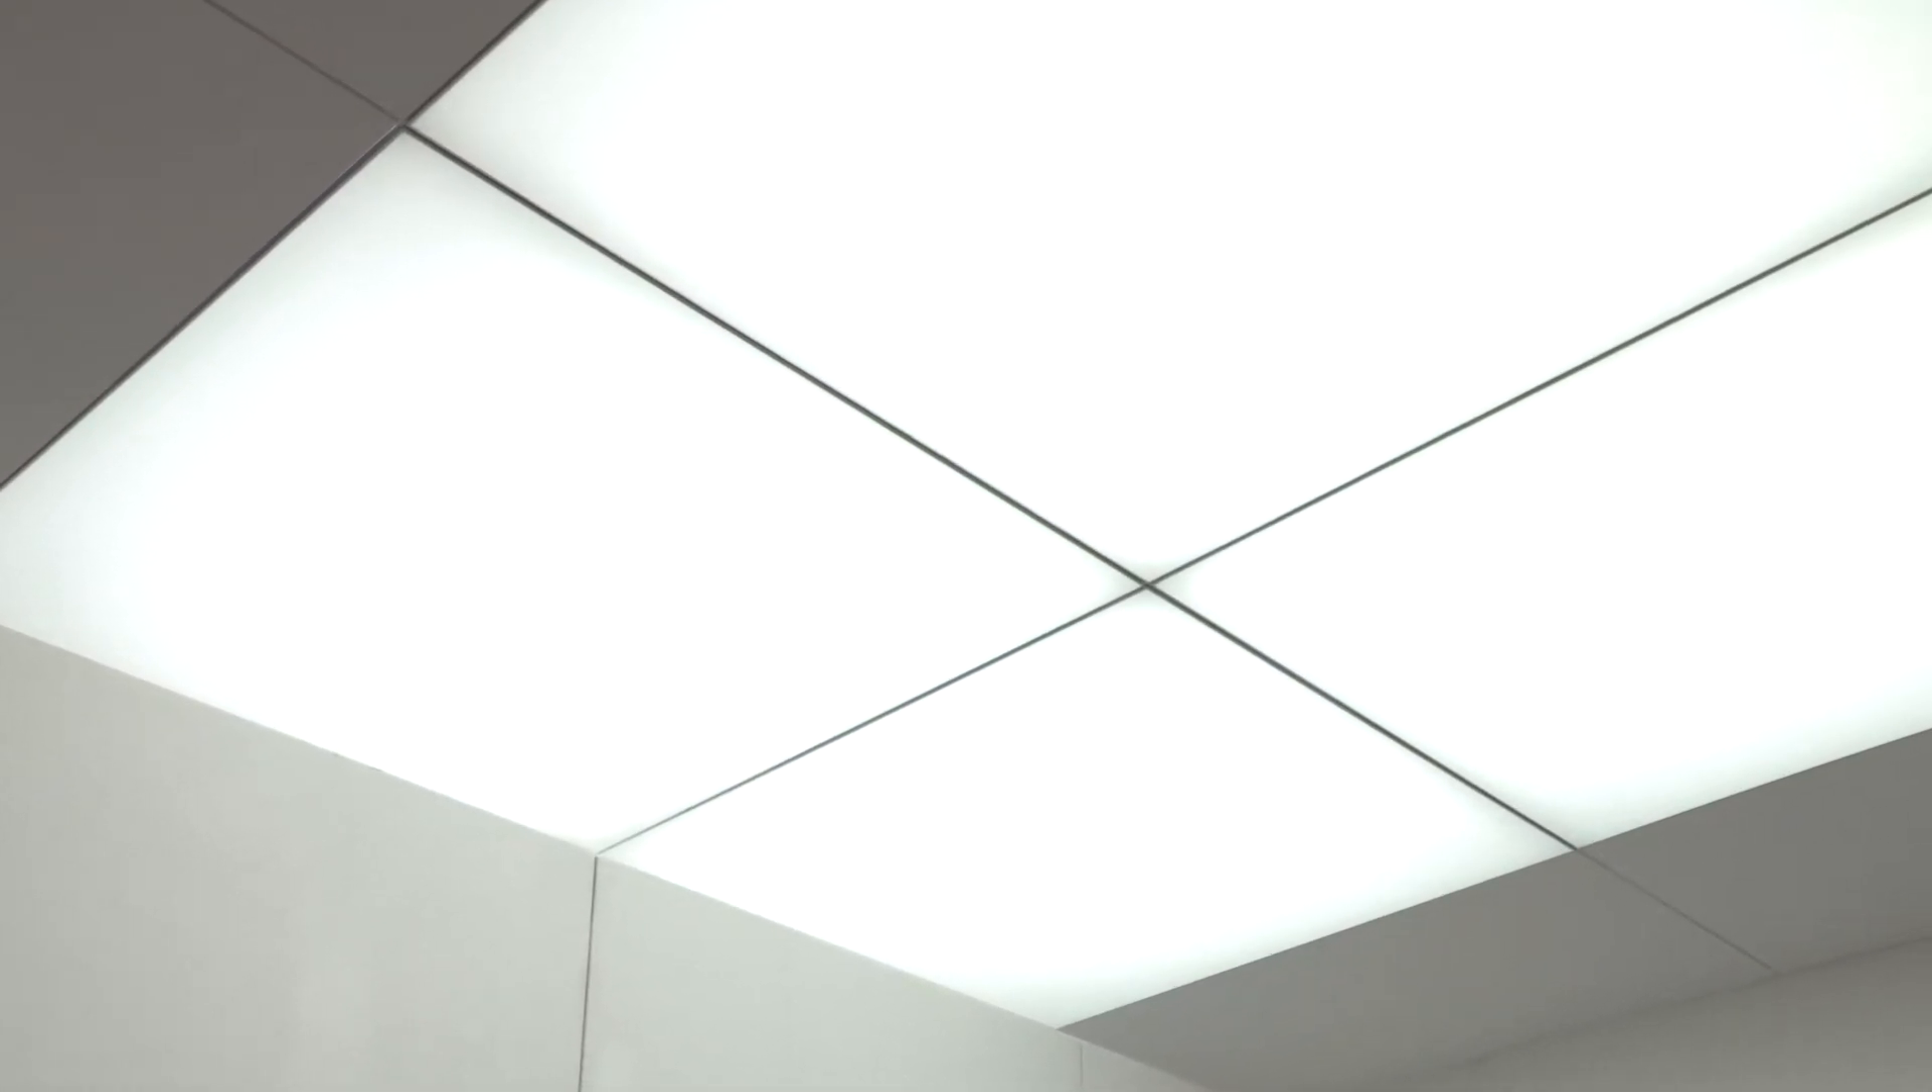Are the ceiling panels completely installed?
Yes.